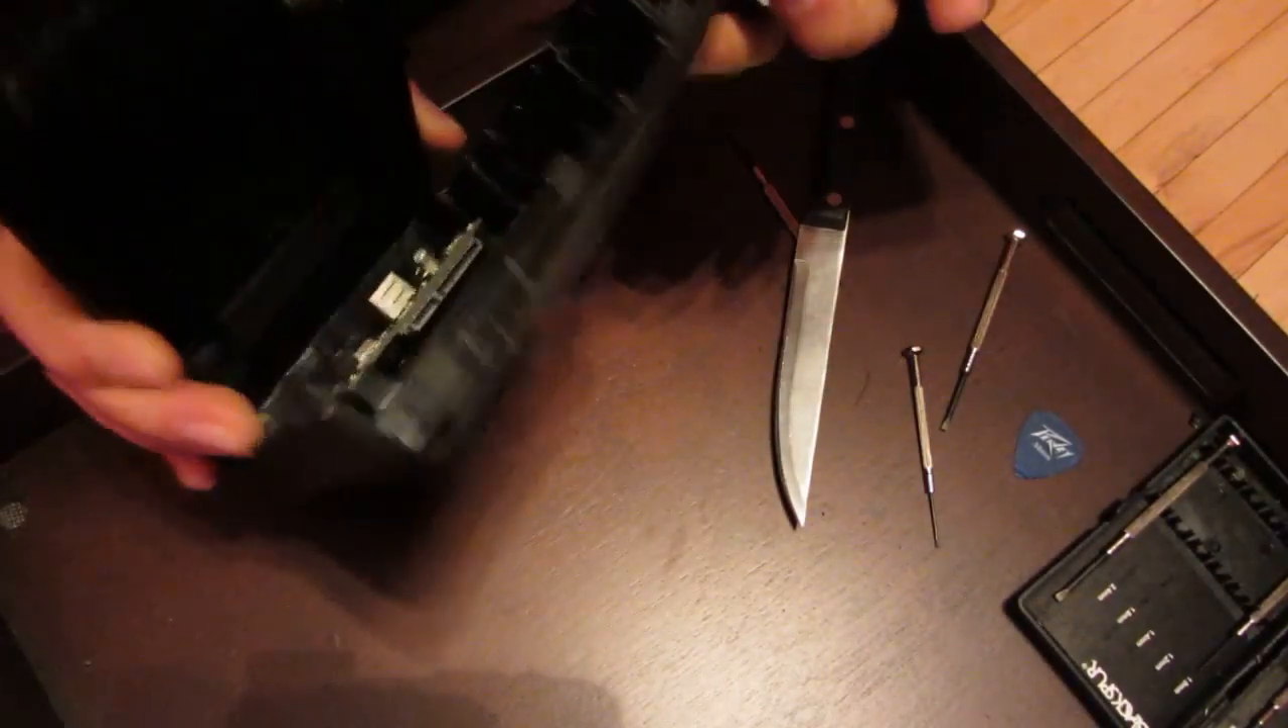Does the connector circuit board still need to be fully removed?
Yes.